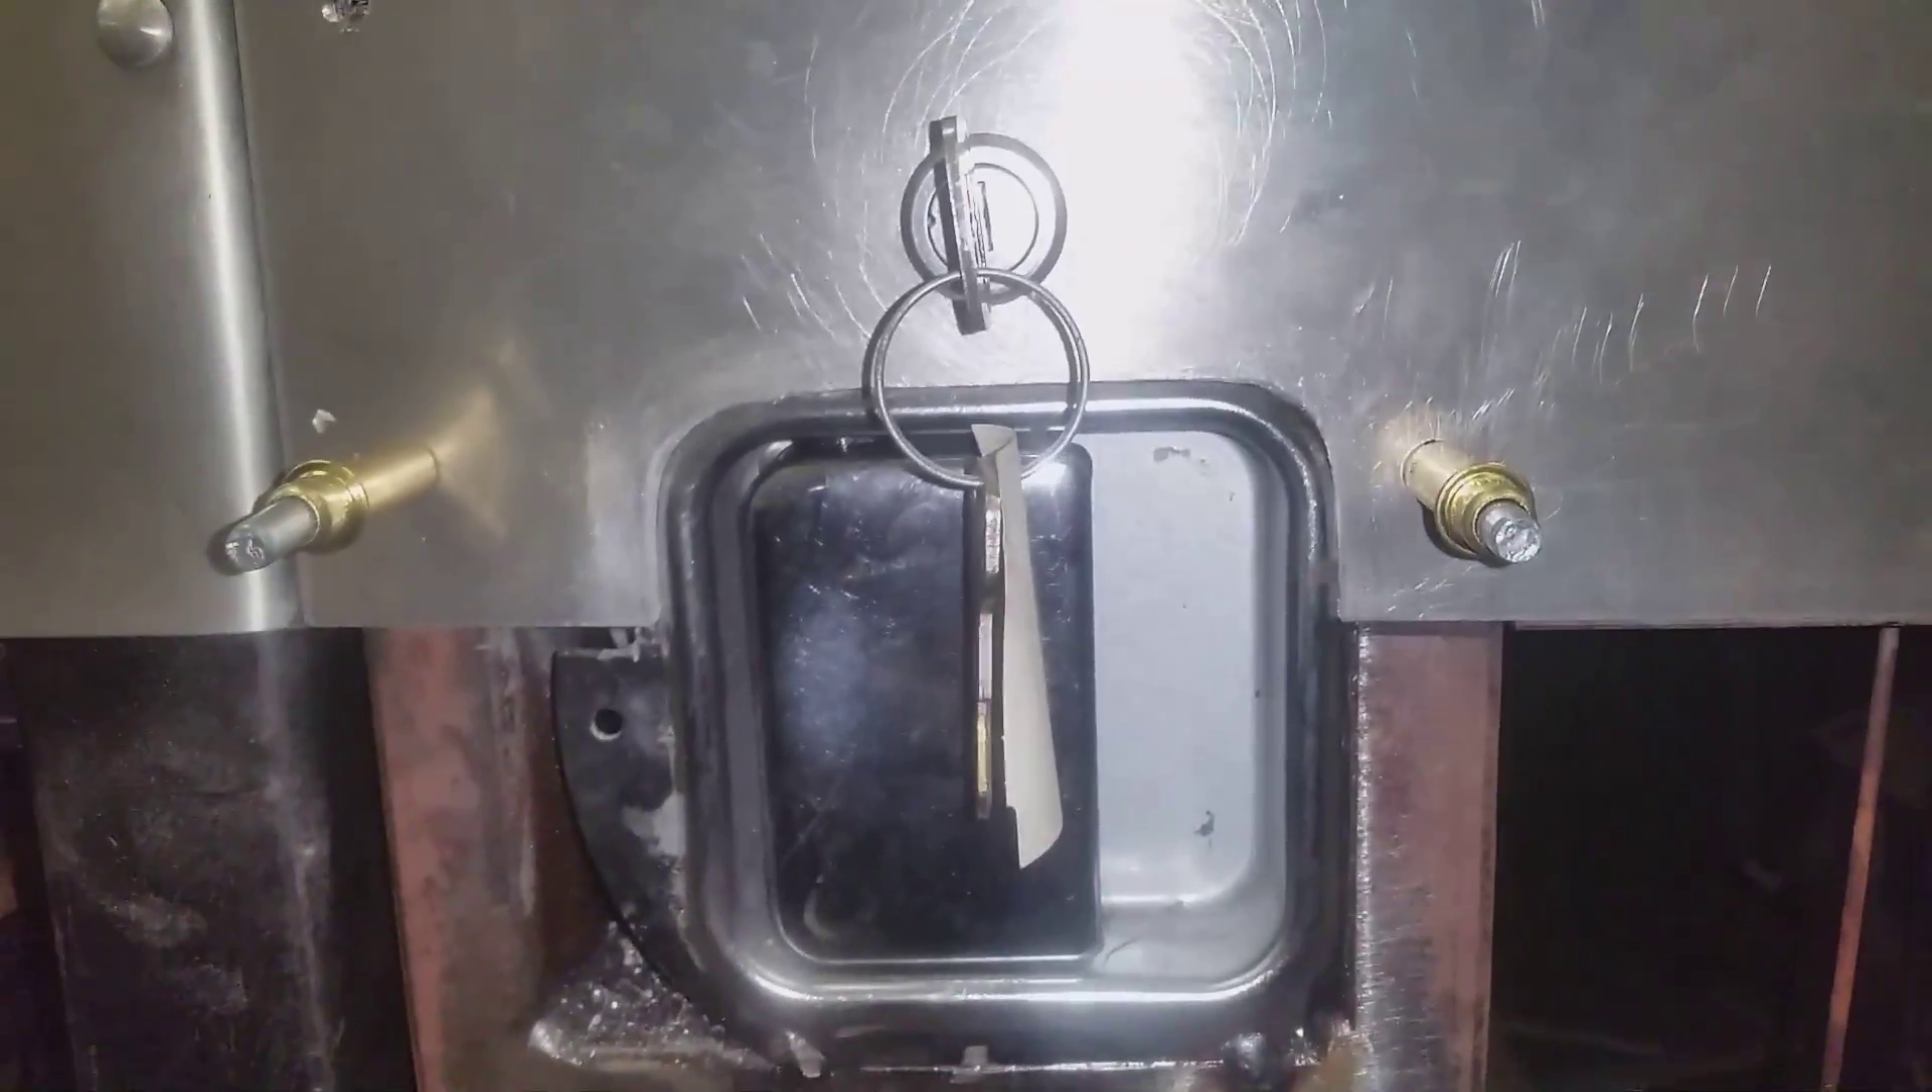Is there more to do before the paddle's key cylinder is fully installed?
No.